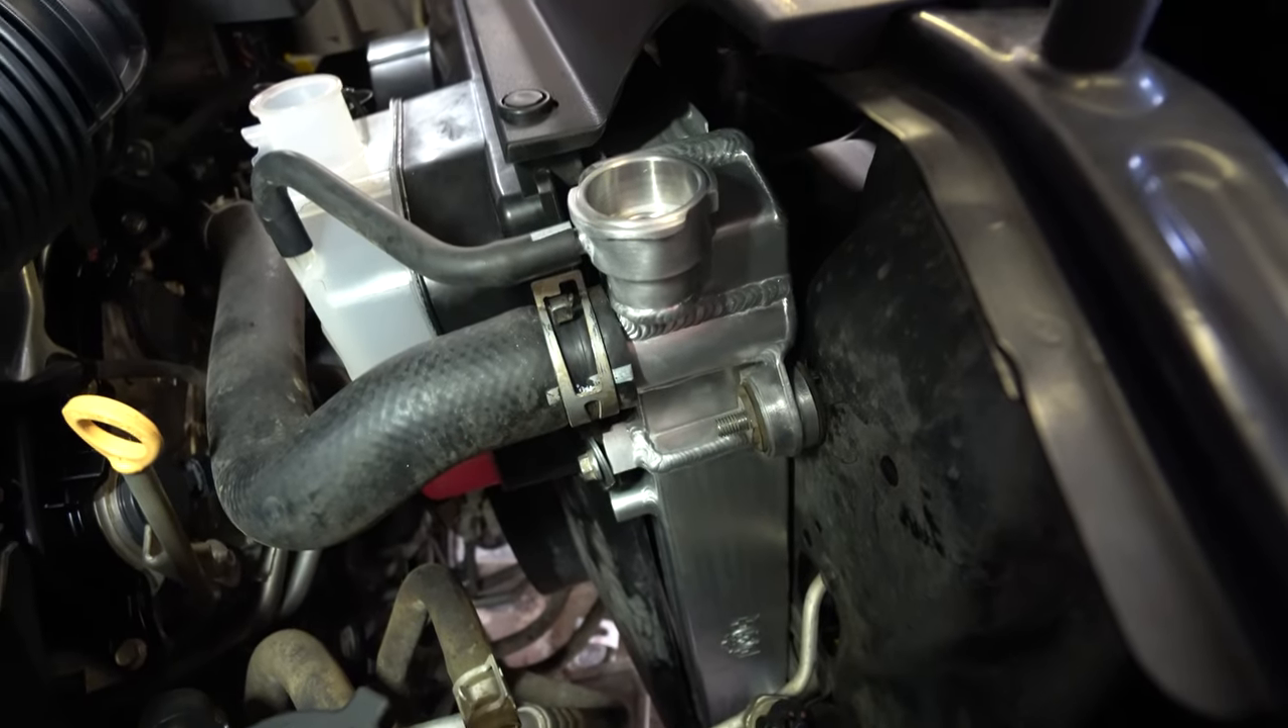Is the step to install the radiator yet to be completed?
No.